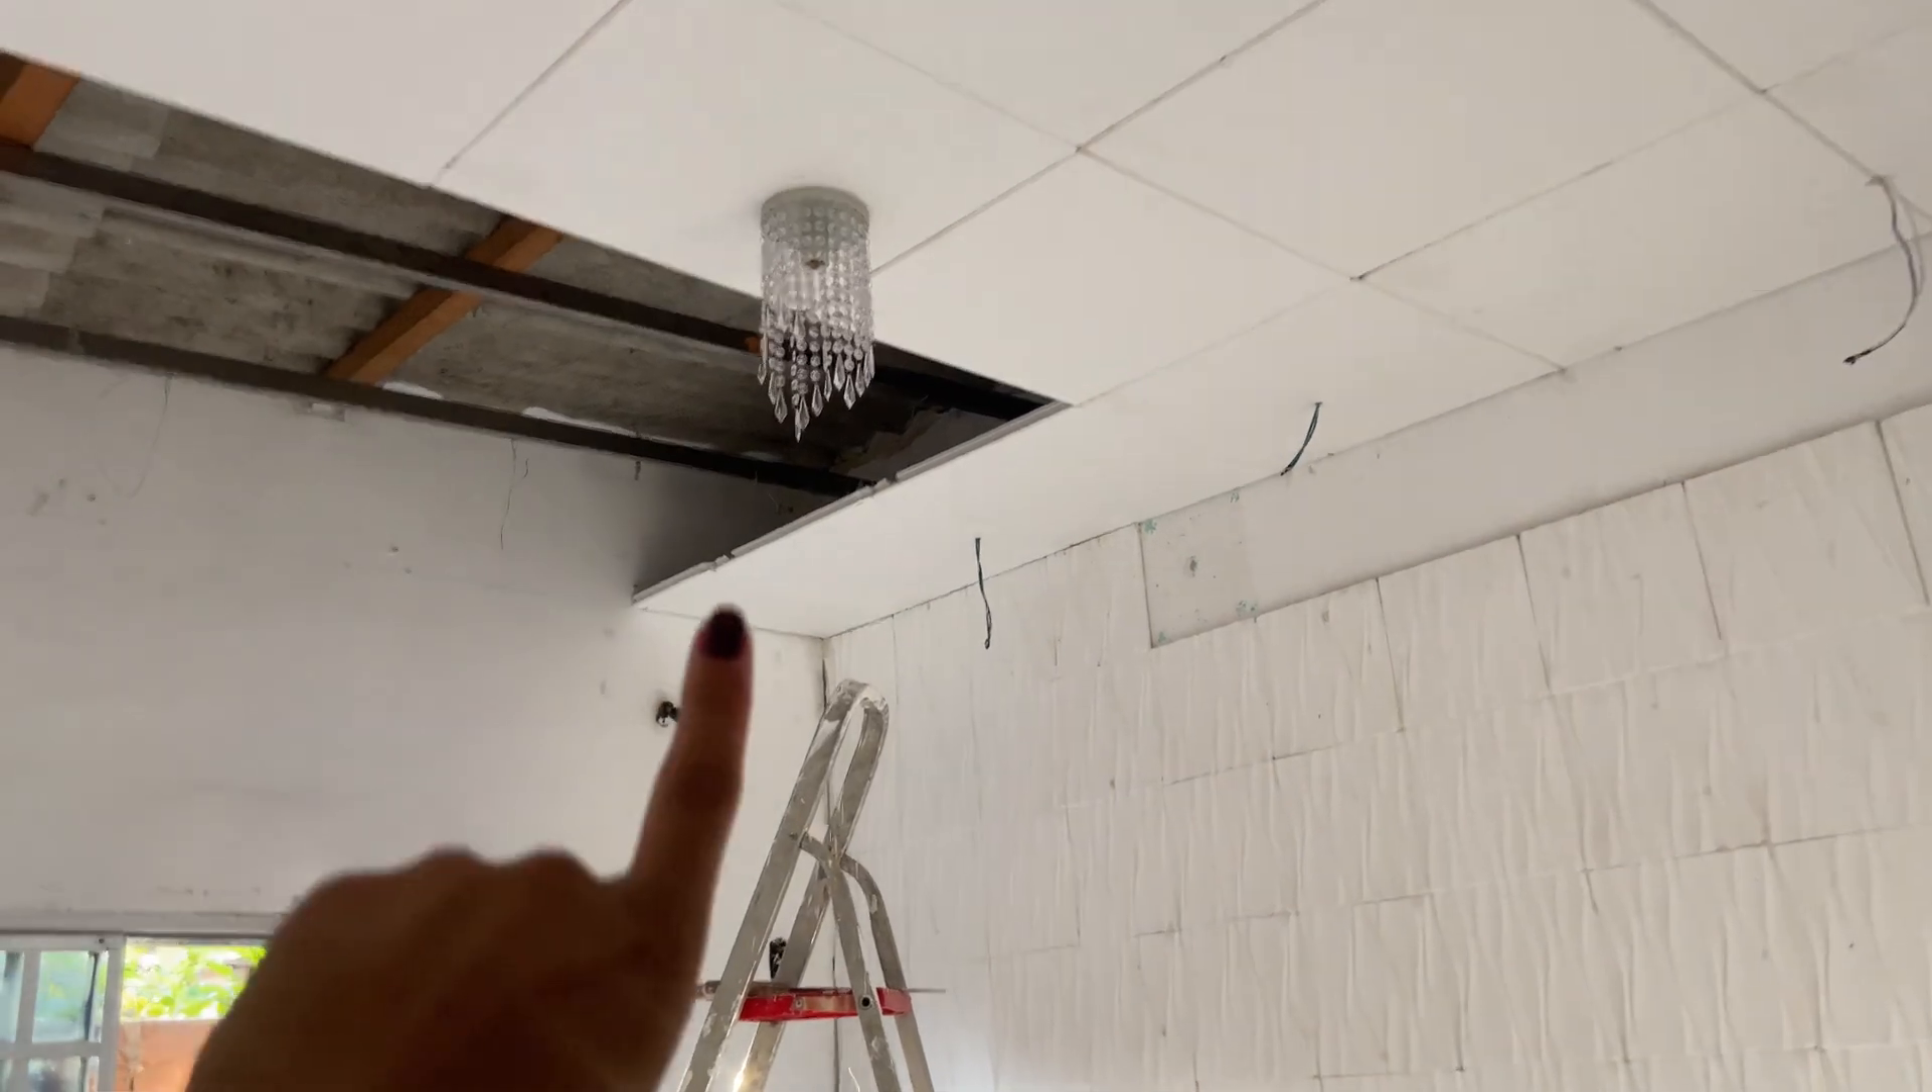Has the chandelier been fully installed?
Yes.